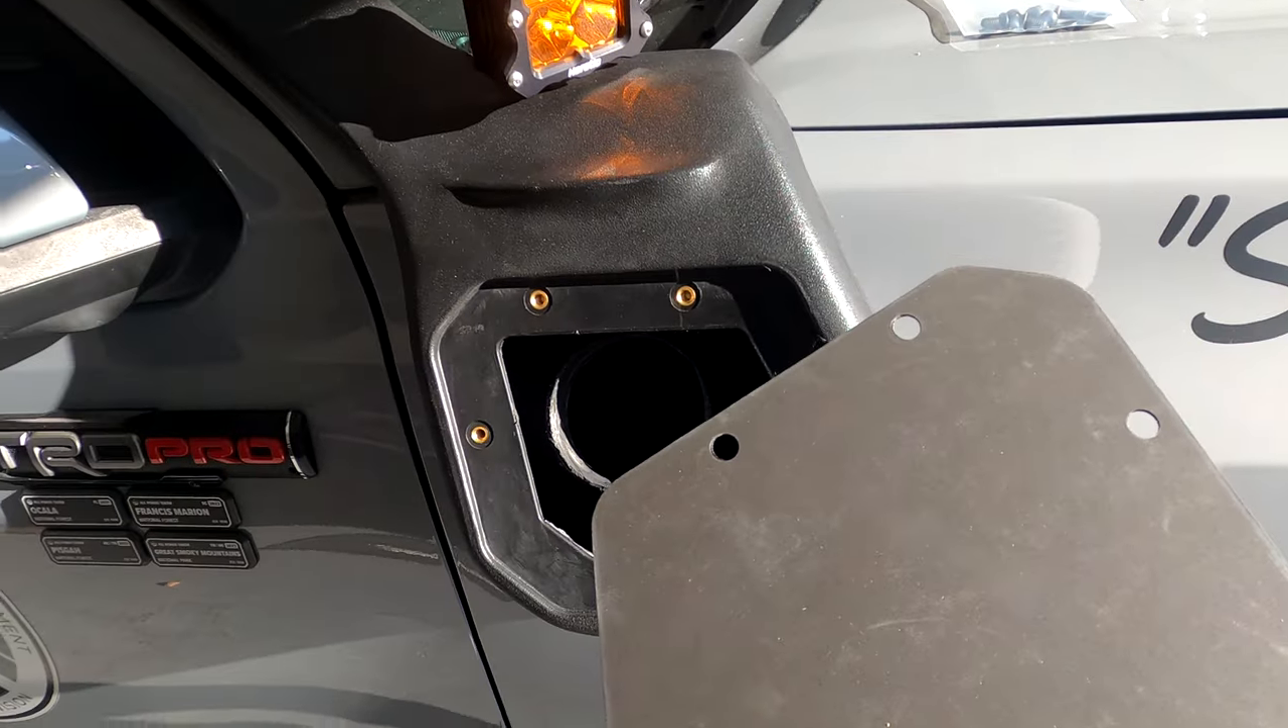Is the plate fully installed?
No.